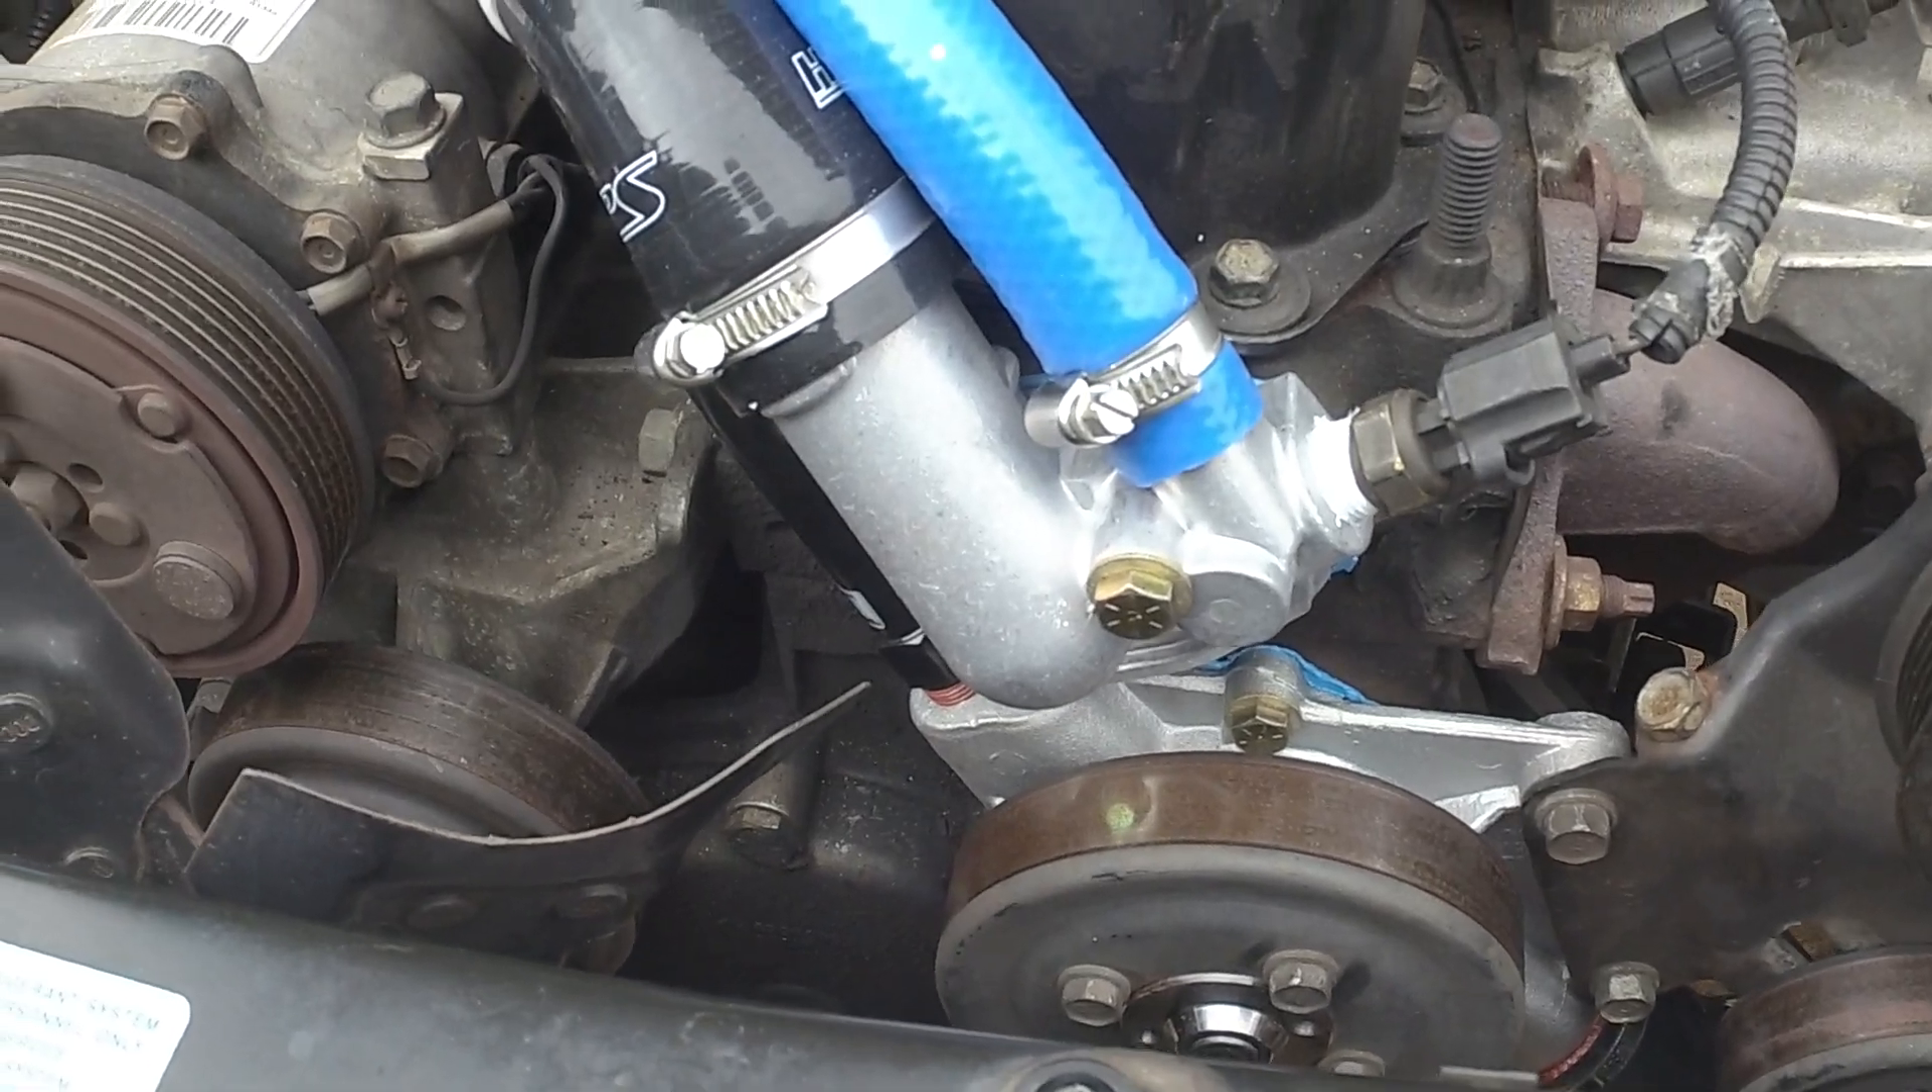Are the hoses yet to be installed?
No.